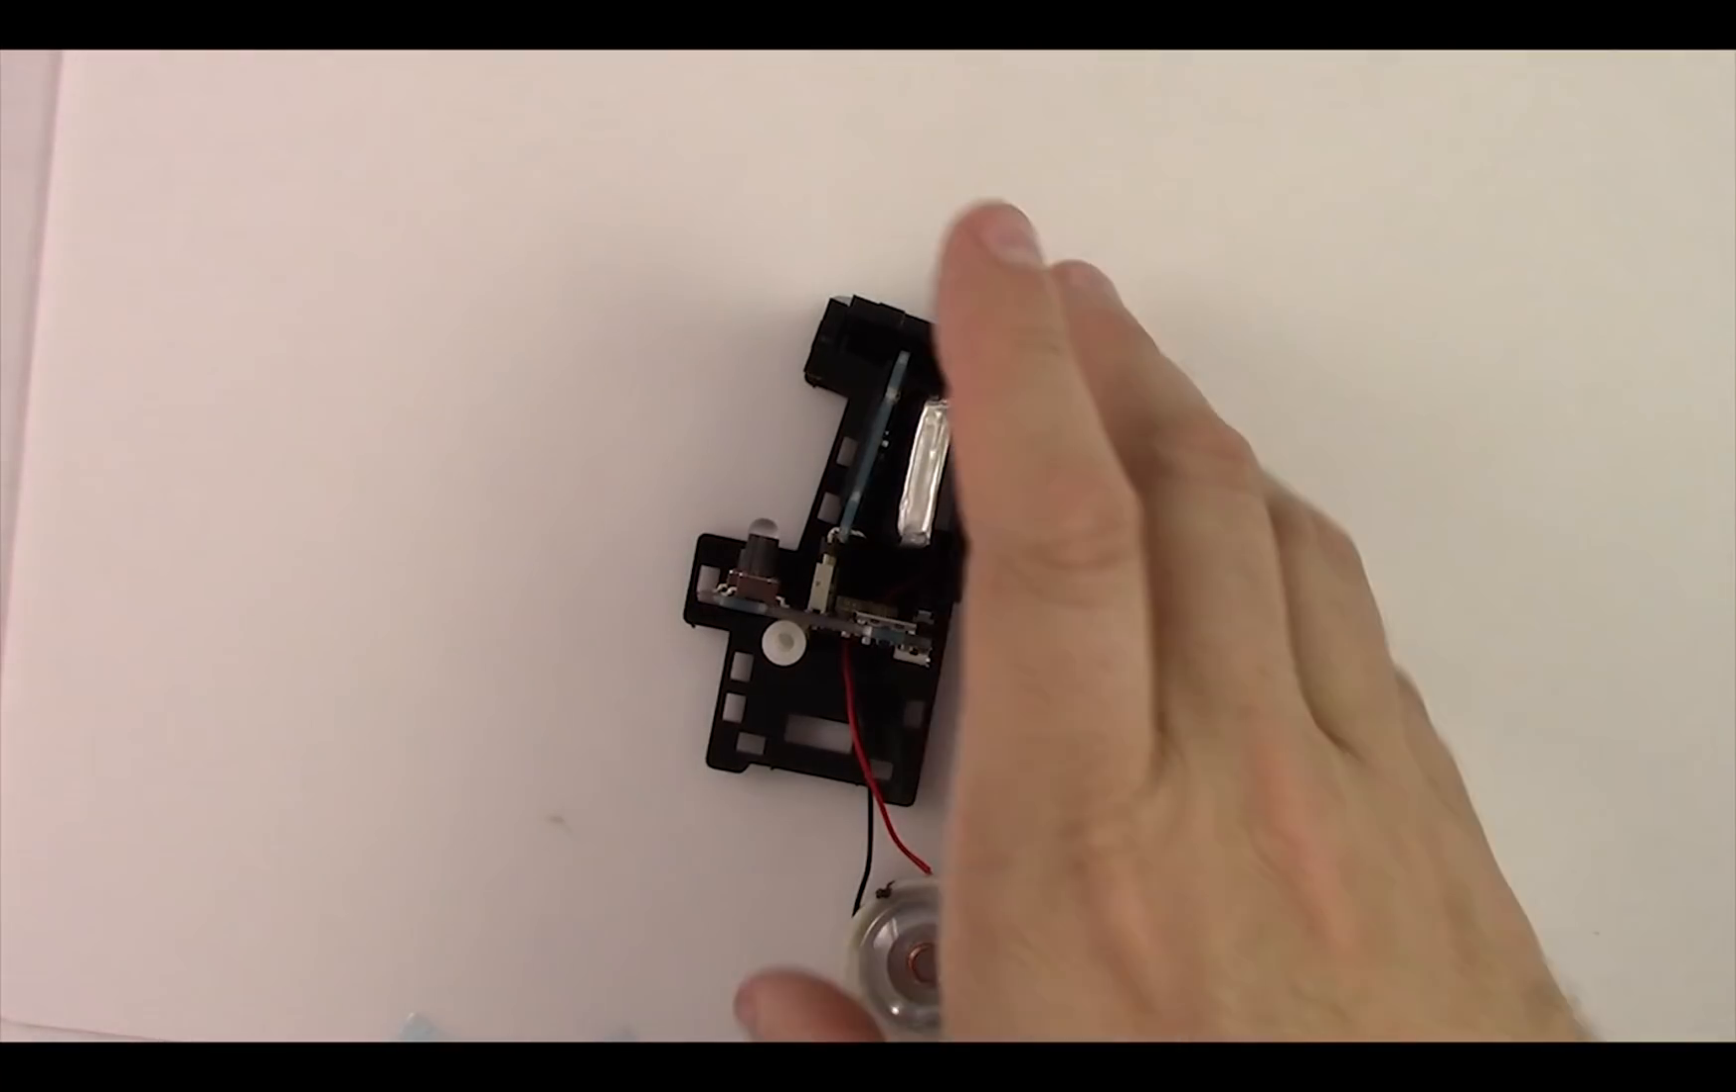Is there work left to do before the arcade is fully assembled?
Yes.